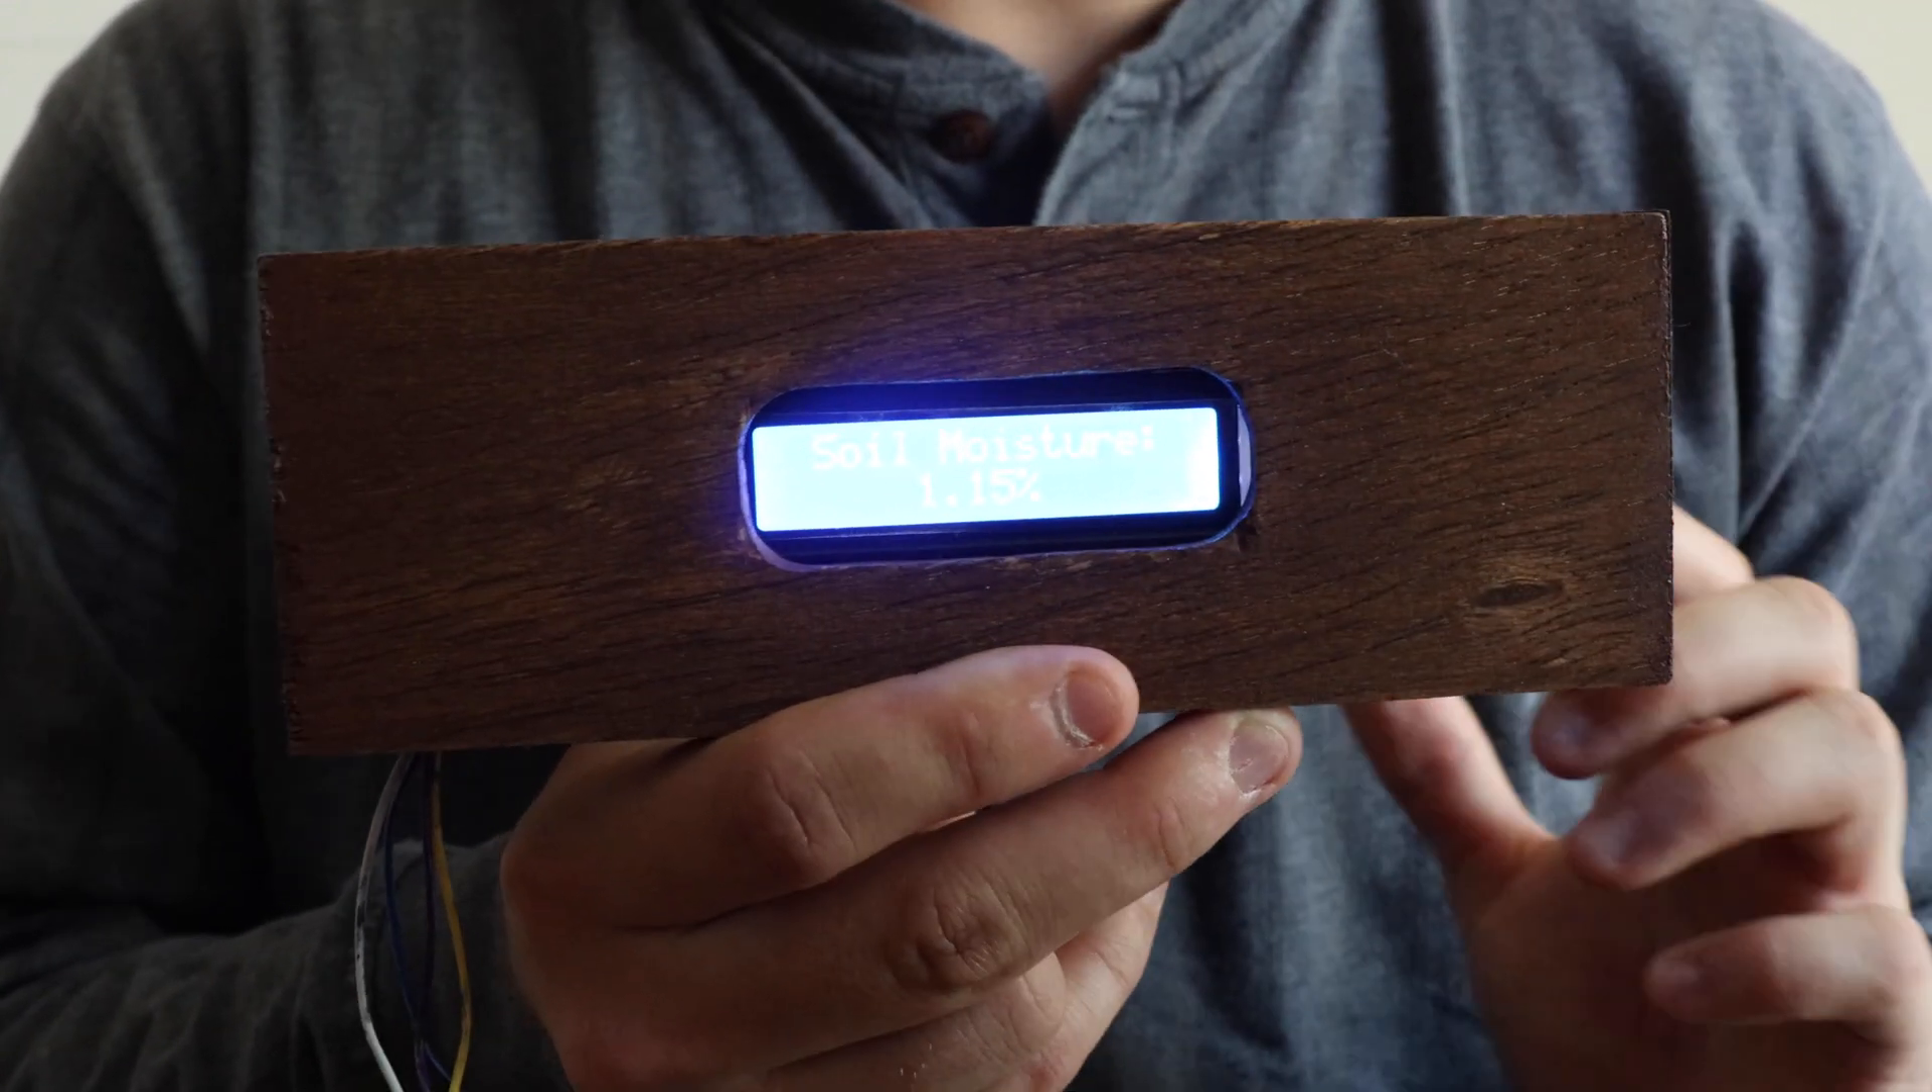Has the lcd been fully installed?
Yes.